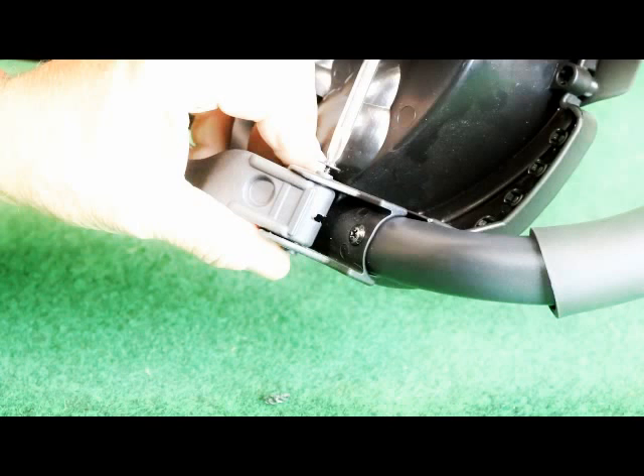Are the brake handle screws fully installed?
No.